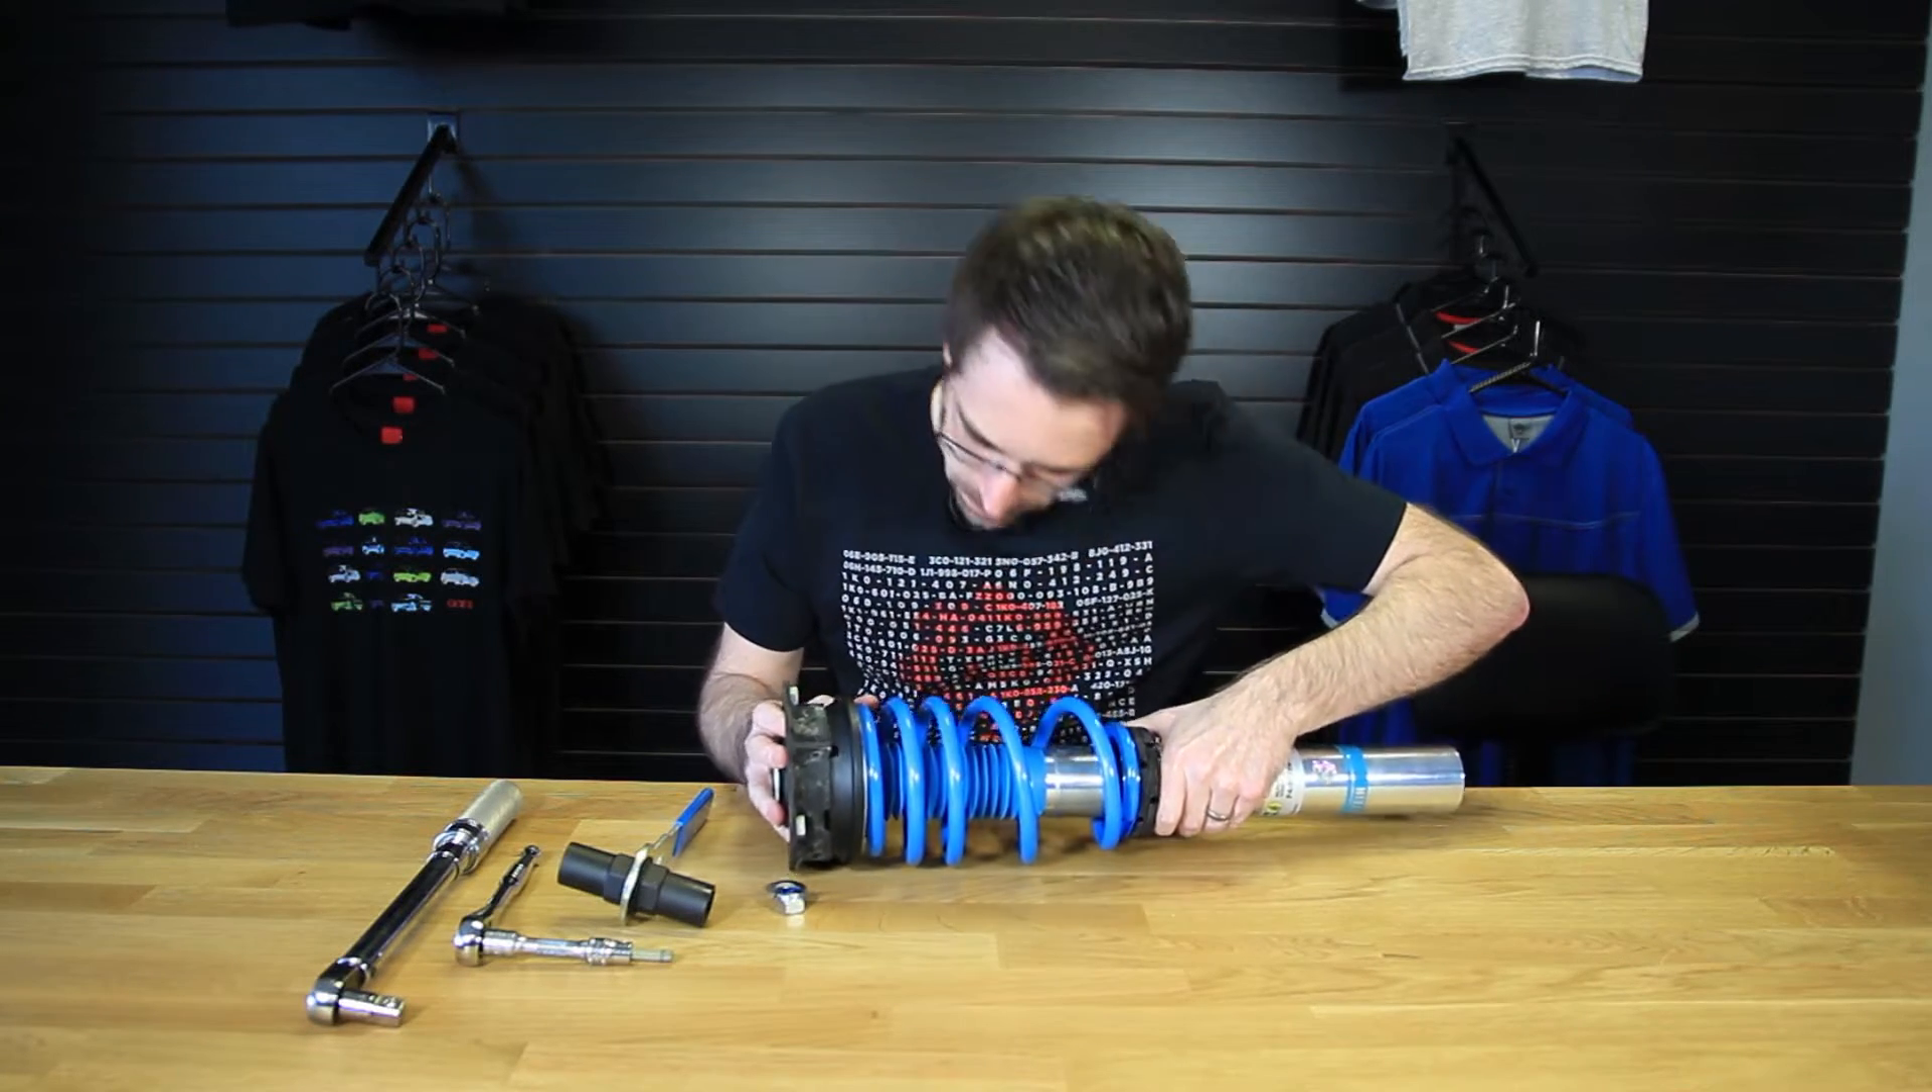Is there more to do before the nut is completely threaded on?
Yes.